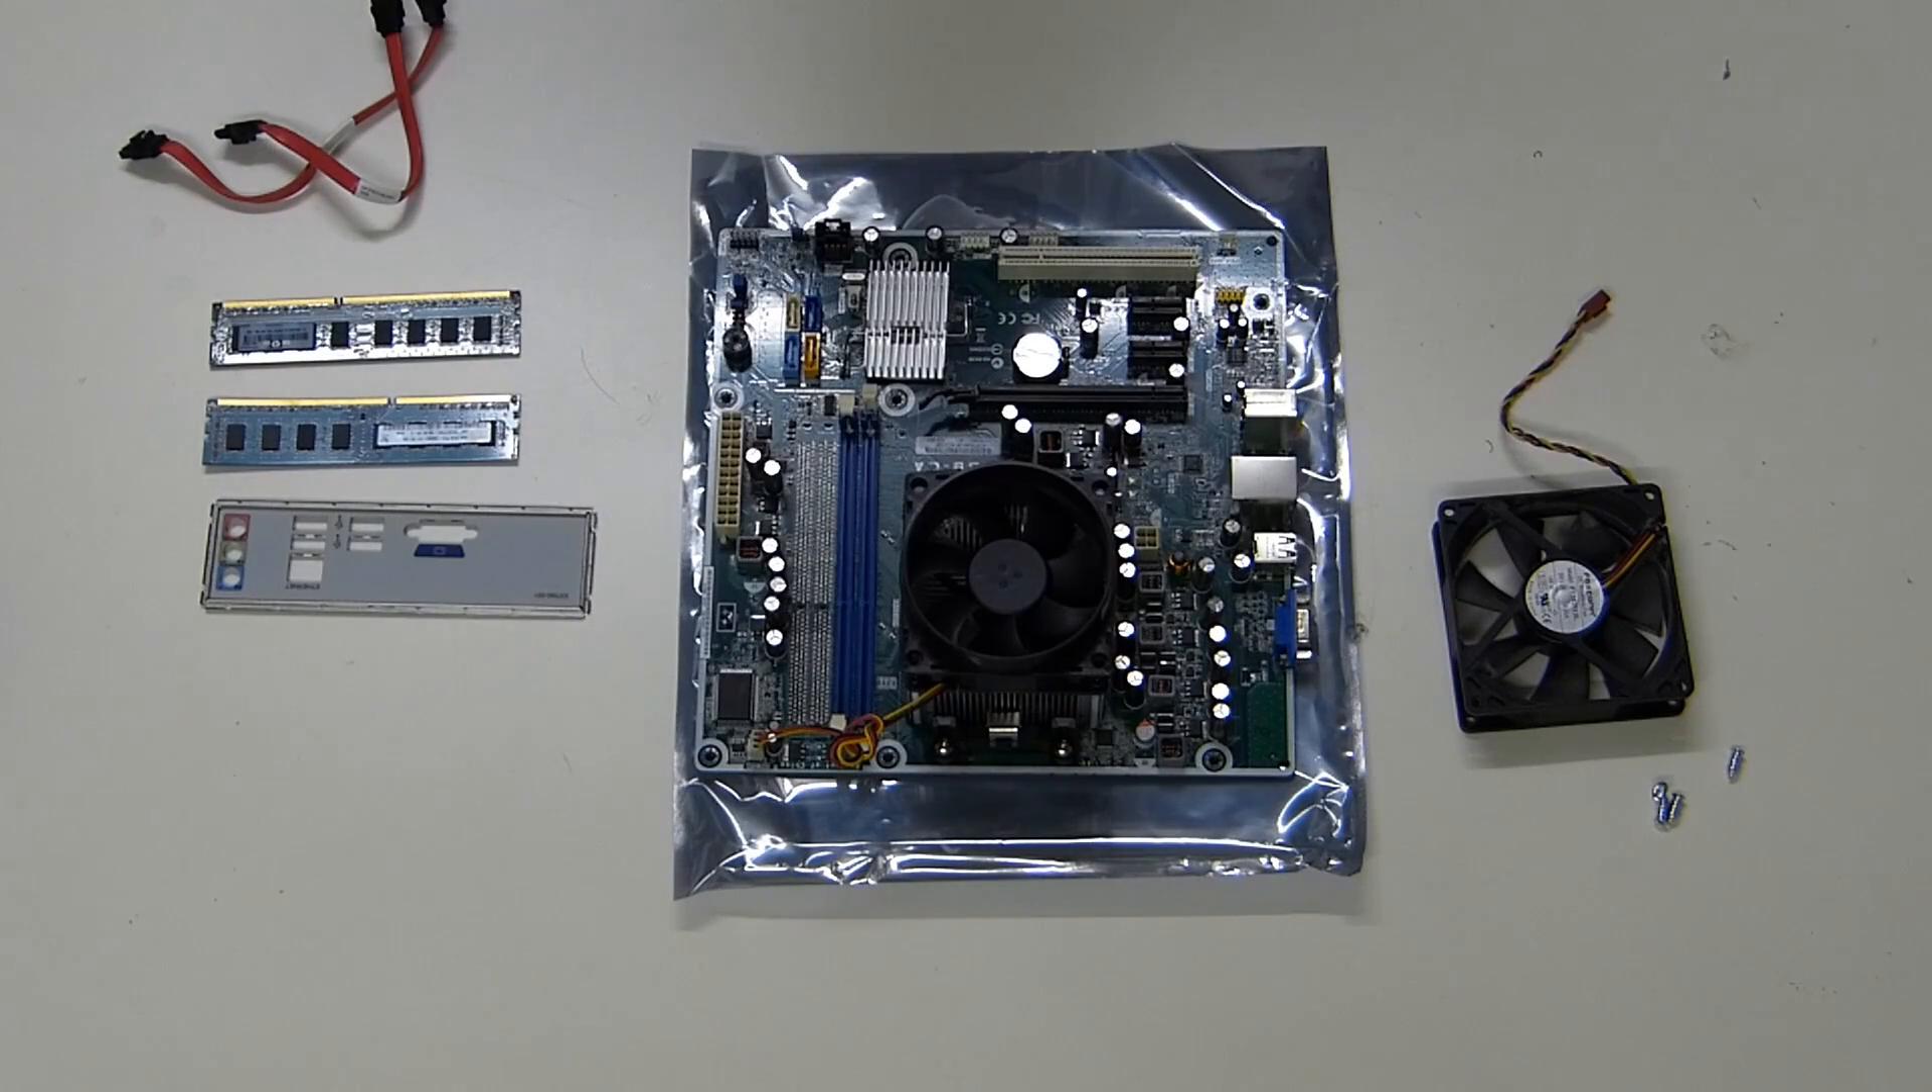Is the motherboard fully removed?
Yes.